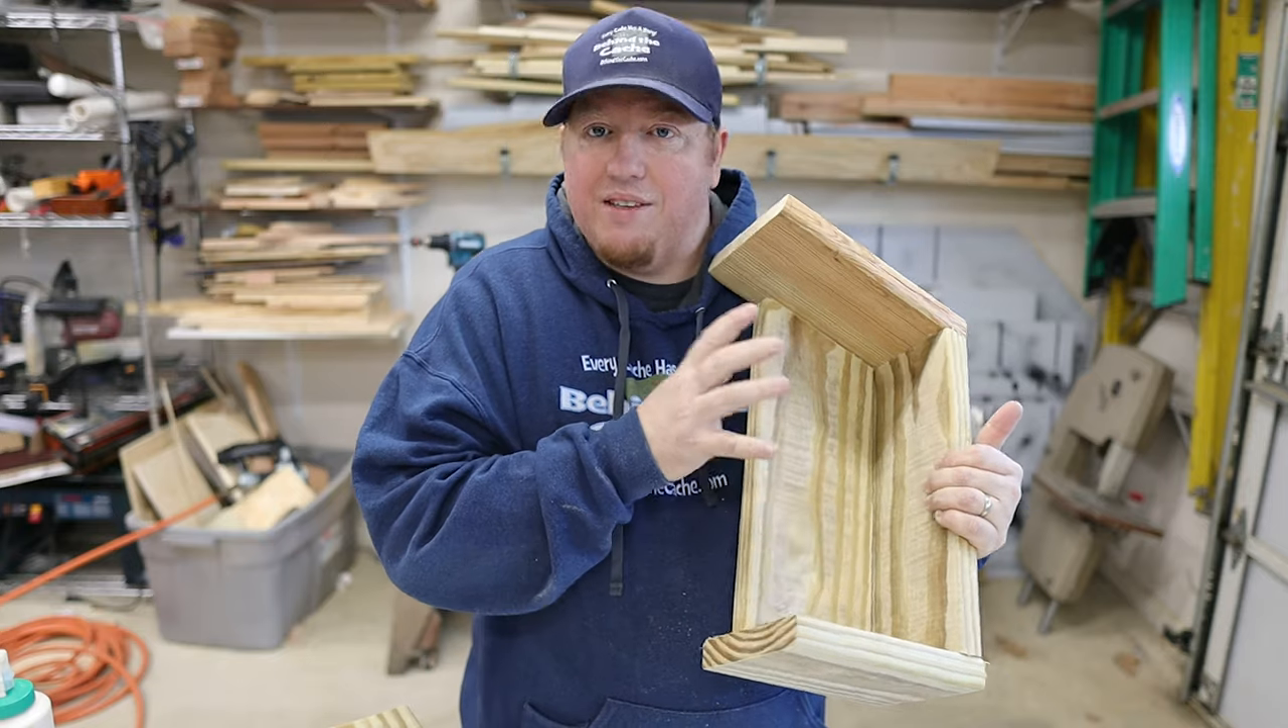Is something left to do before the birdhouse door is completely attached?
Yes.